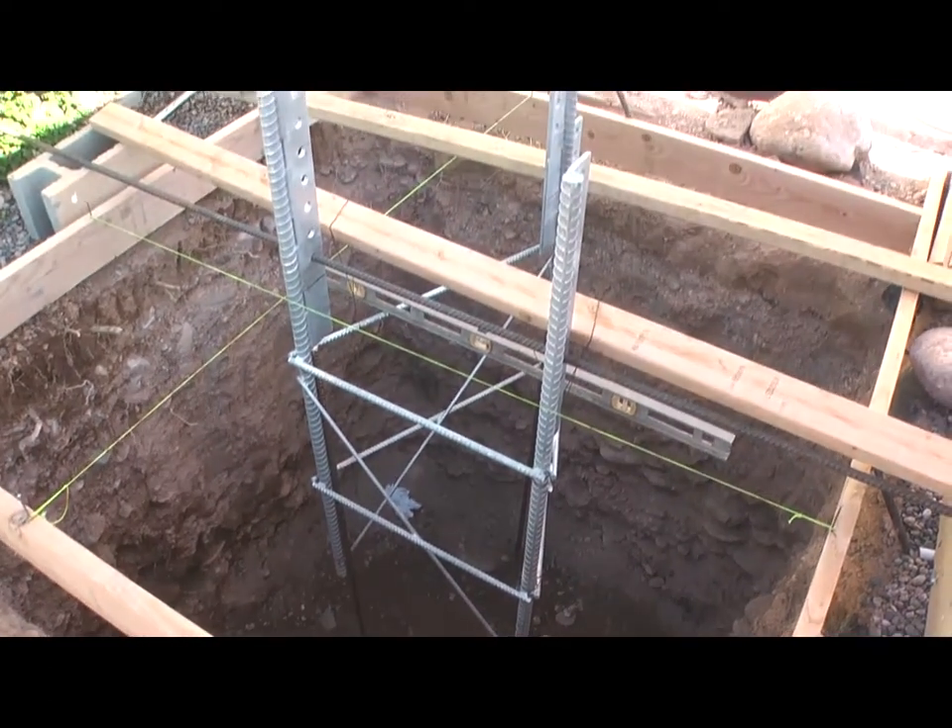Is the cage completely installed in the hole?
Yes.